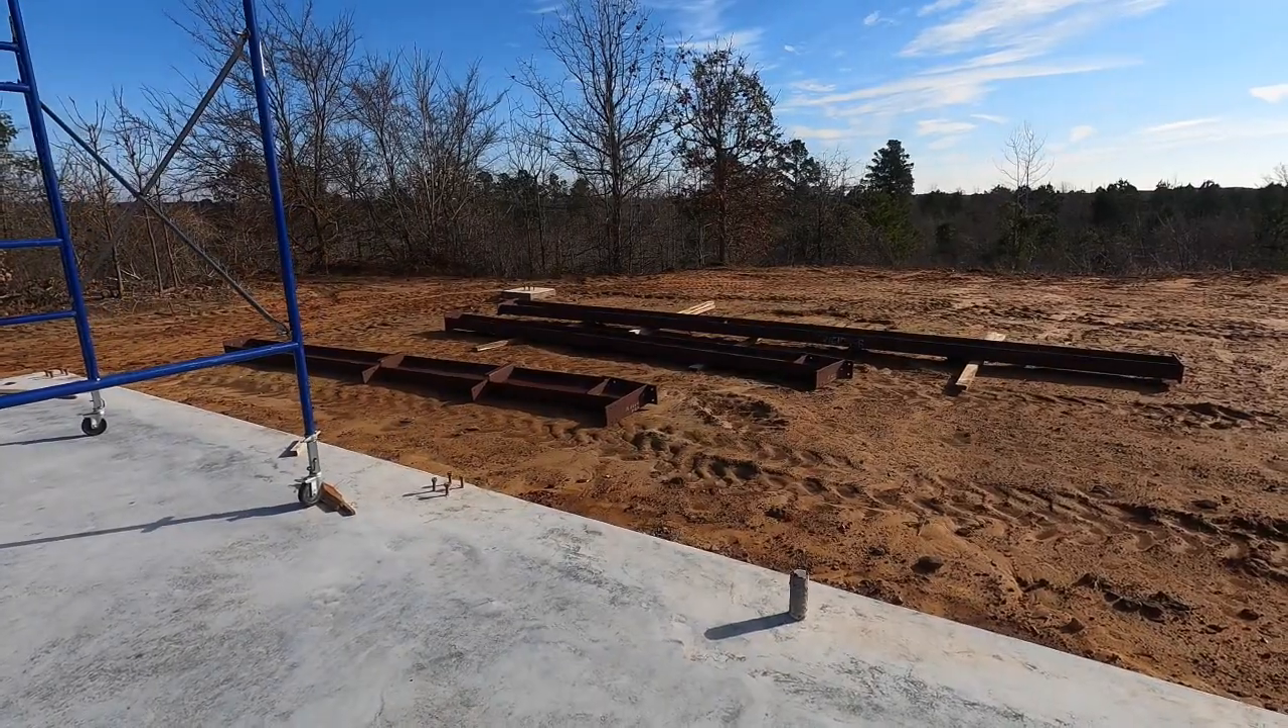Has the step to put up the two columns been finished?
No.